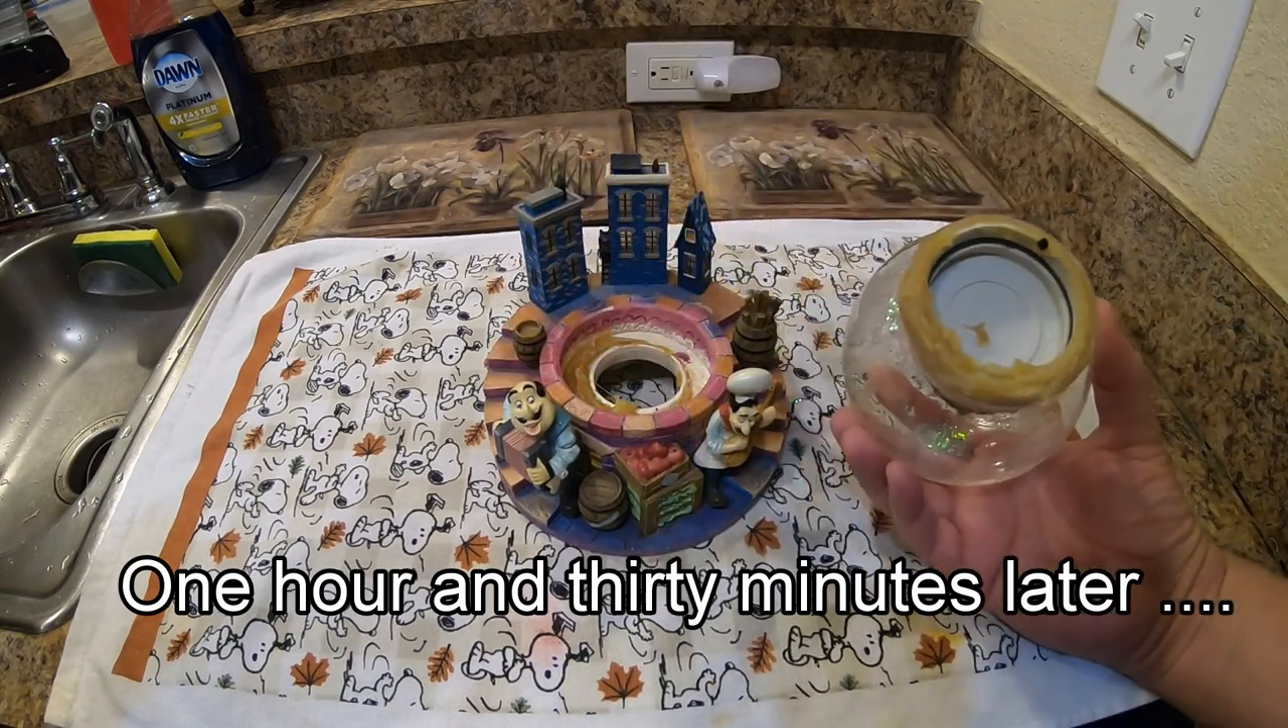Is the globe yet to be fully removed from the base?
No.